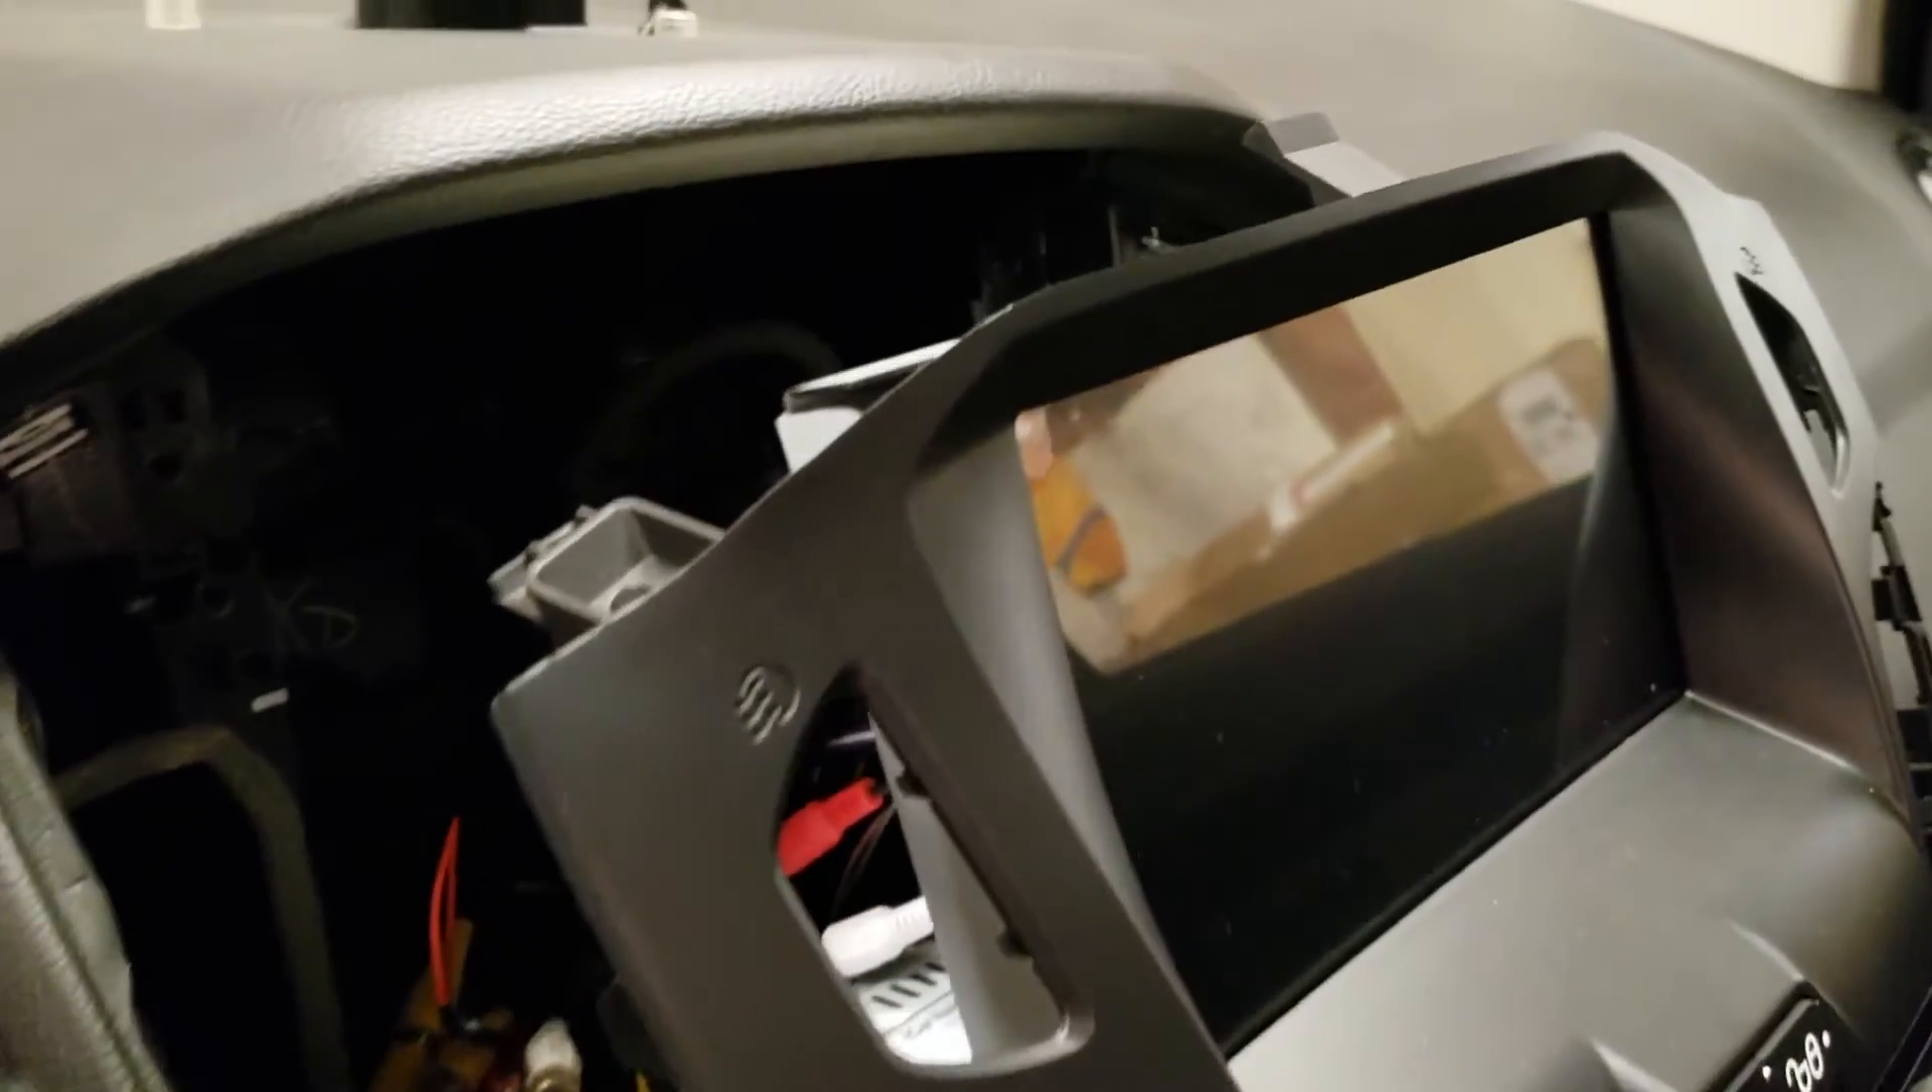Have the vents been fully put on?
No.